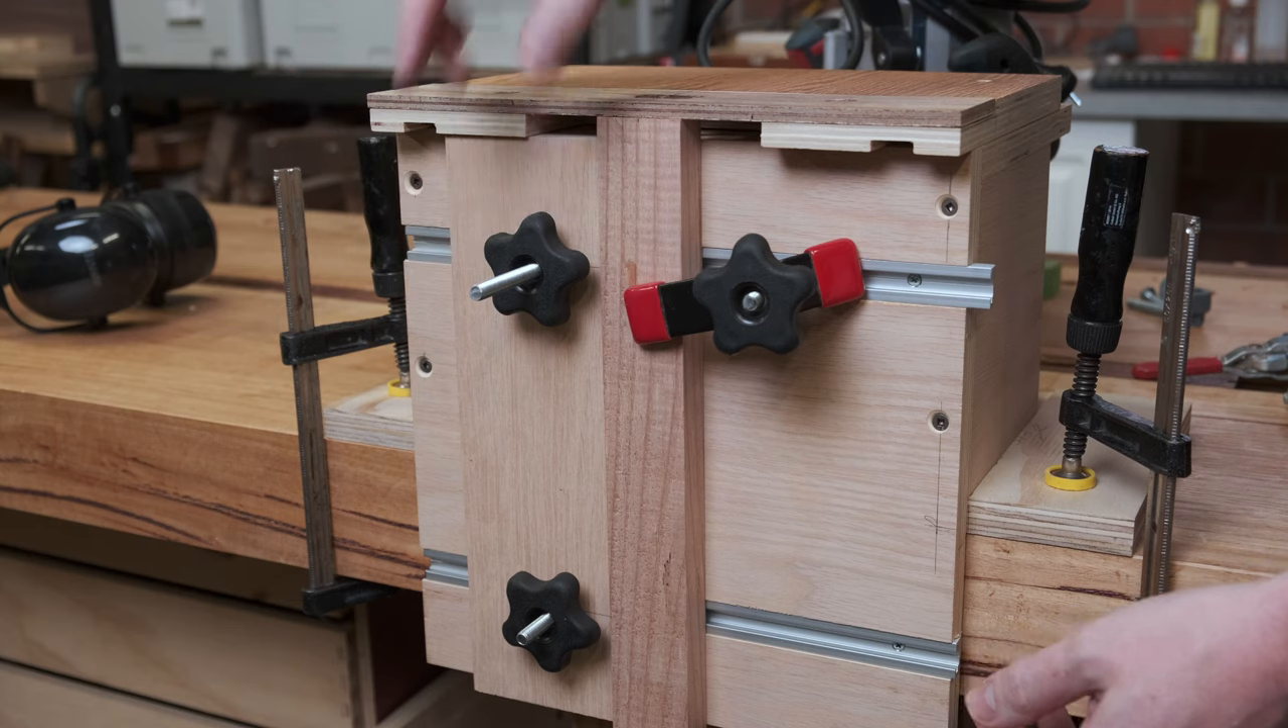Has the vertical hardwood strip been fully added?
Yes.